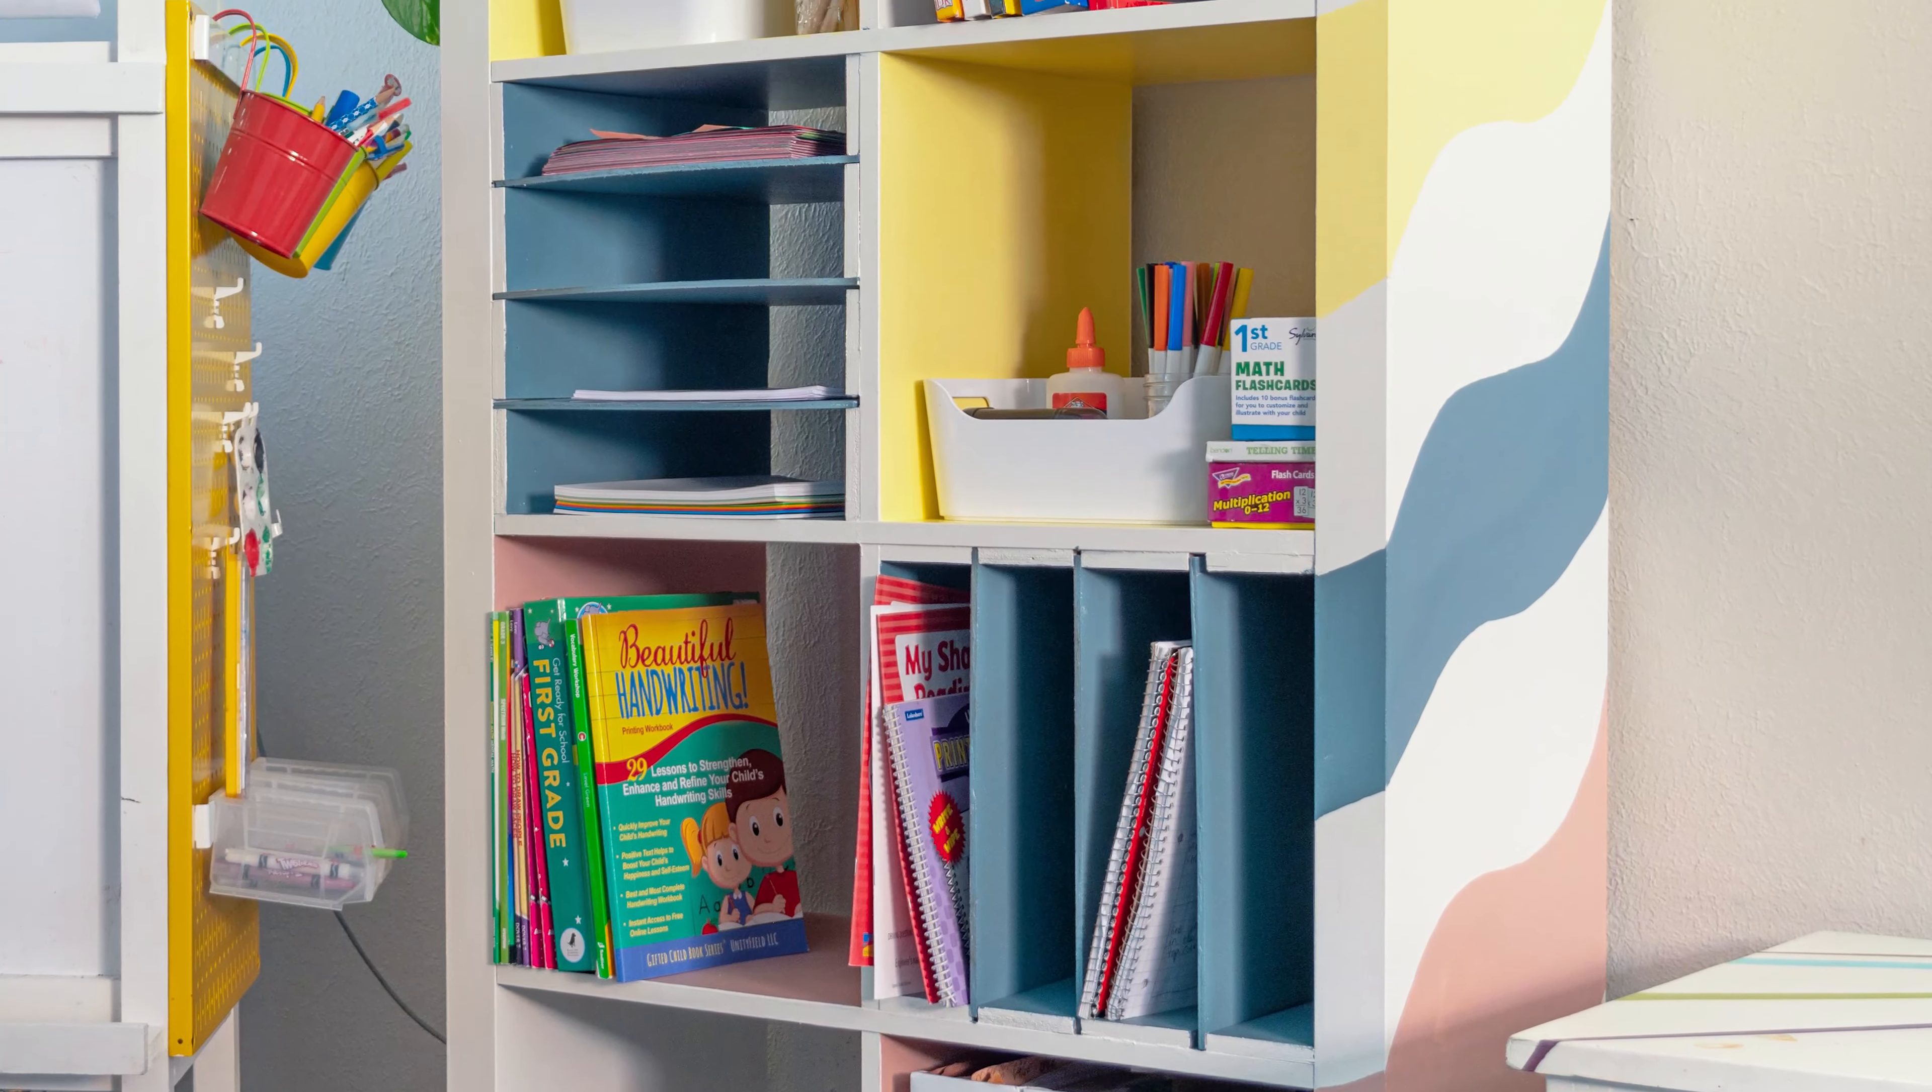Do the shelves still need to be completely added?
No.